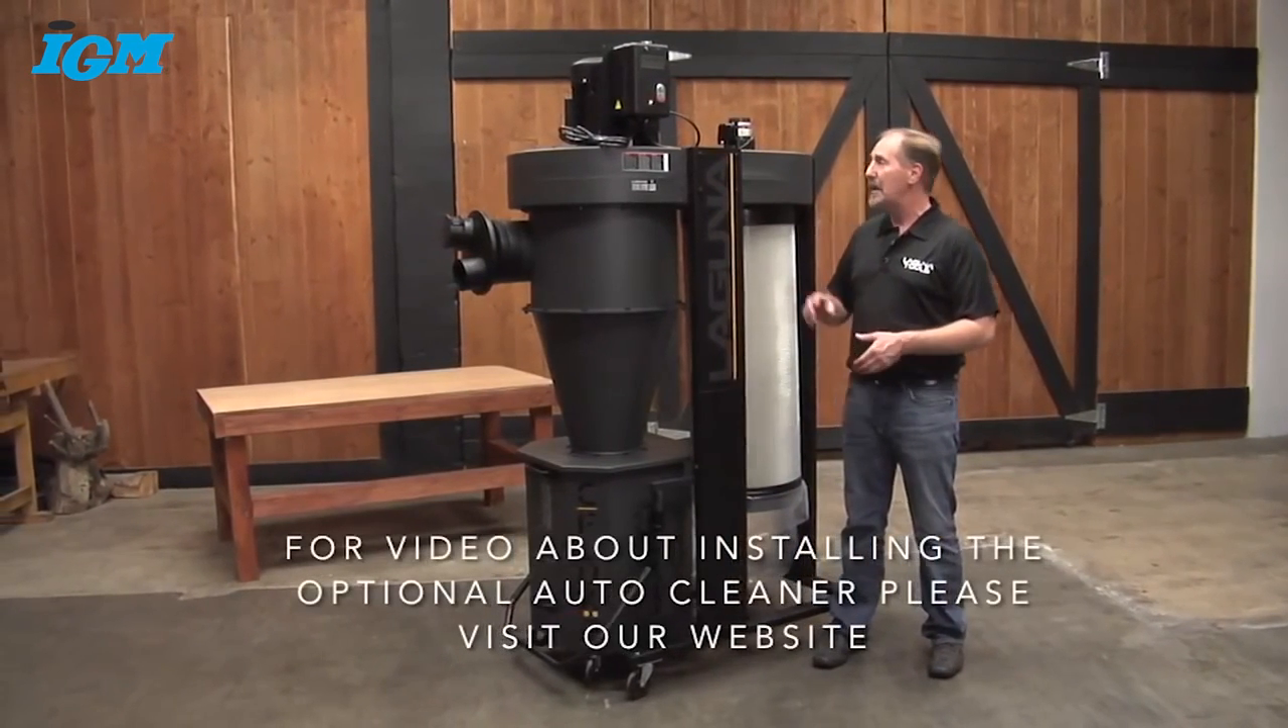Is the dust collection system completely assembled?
Yes.